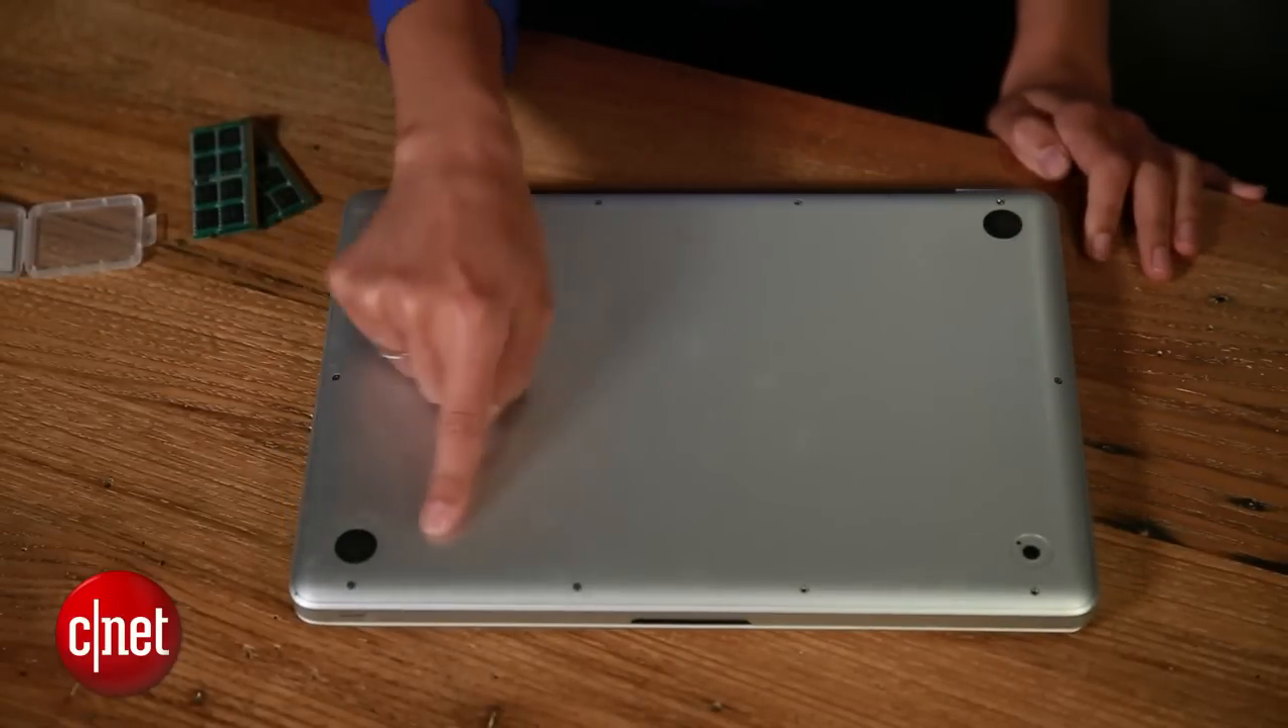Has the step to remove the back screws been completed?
No.